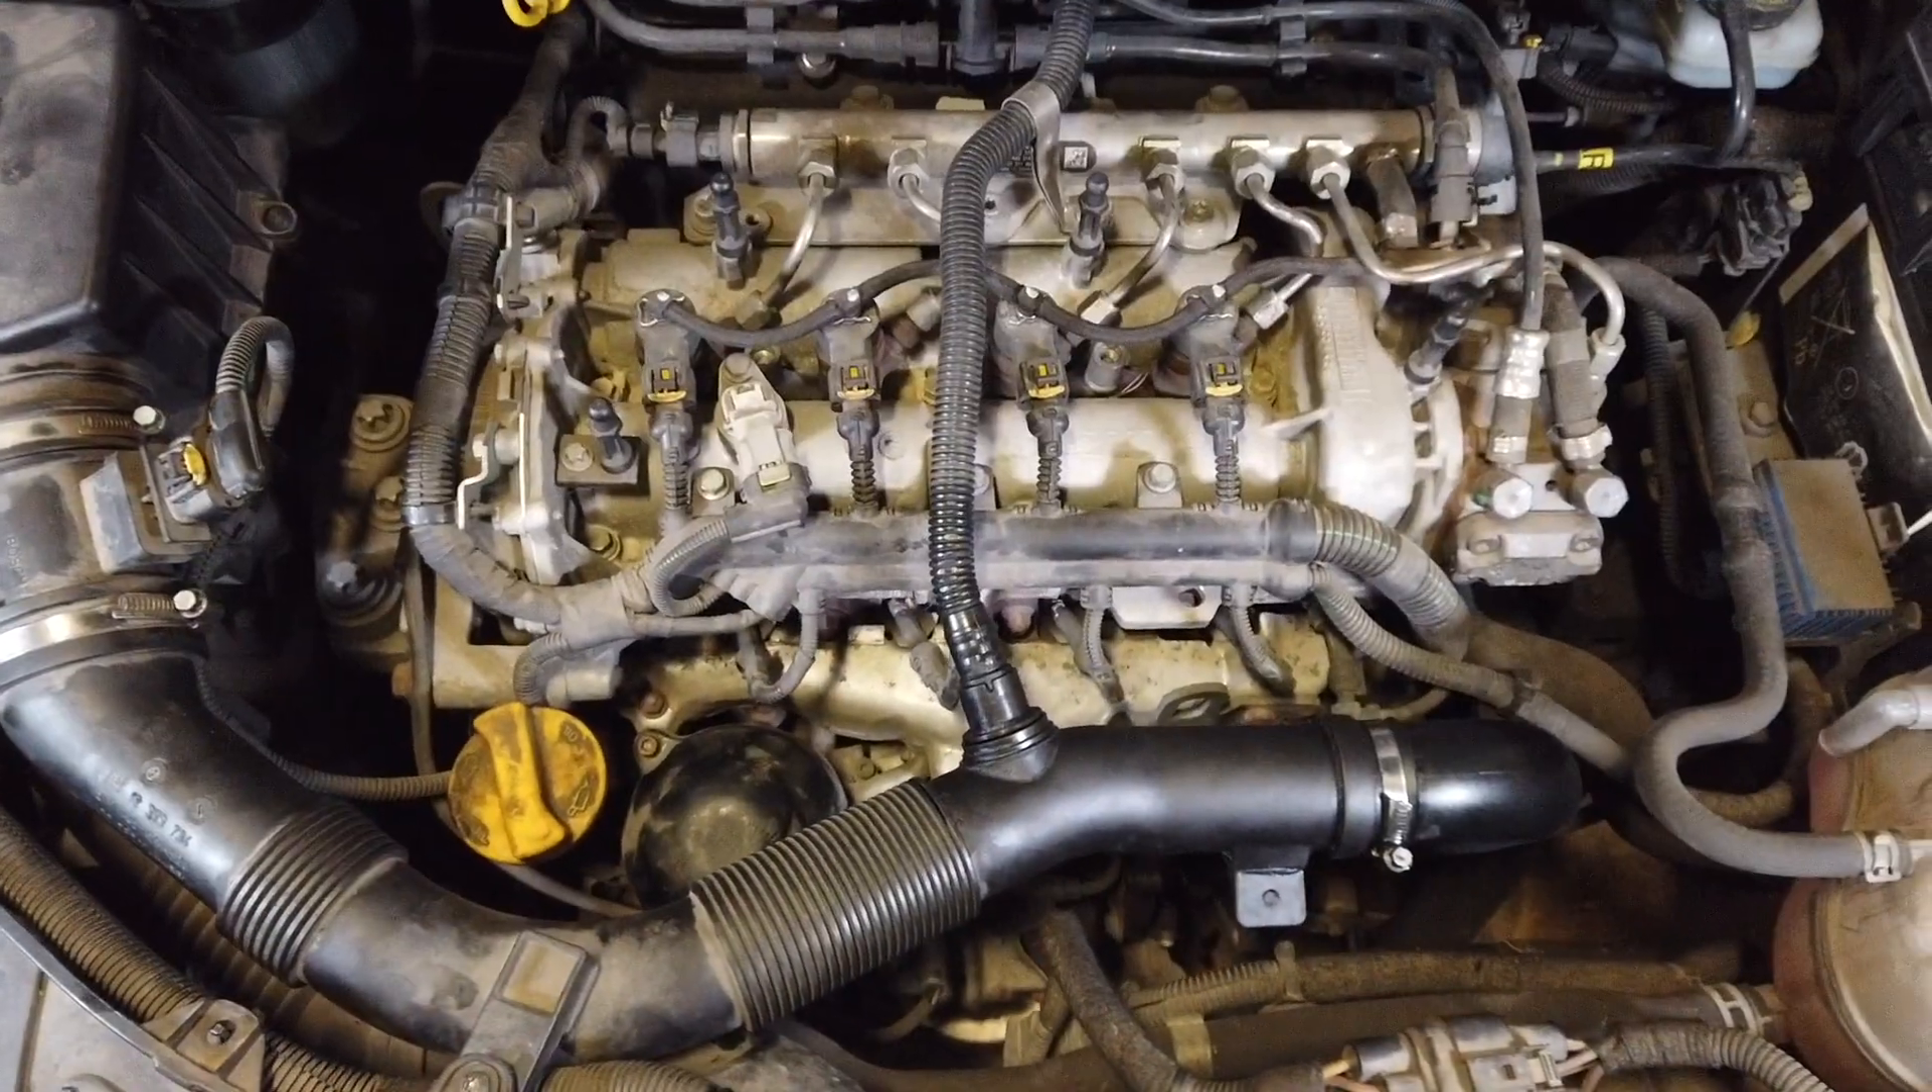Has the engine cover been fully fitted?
No.